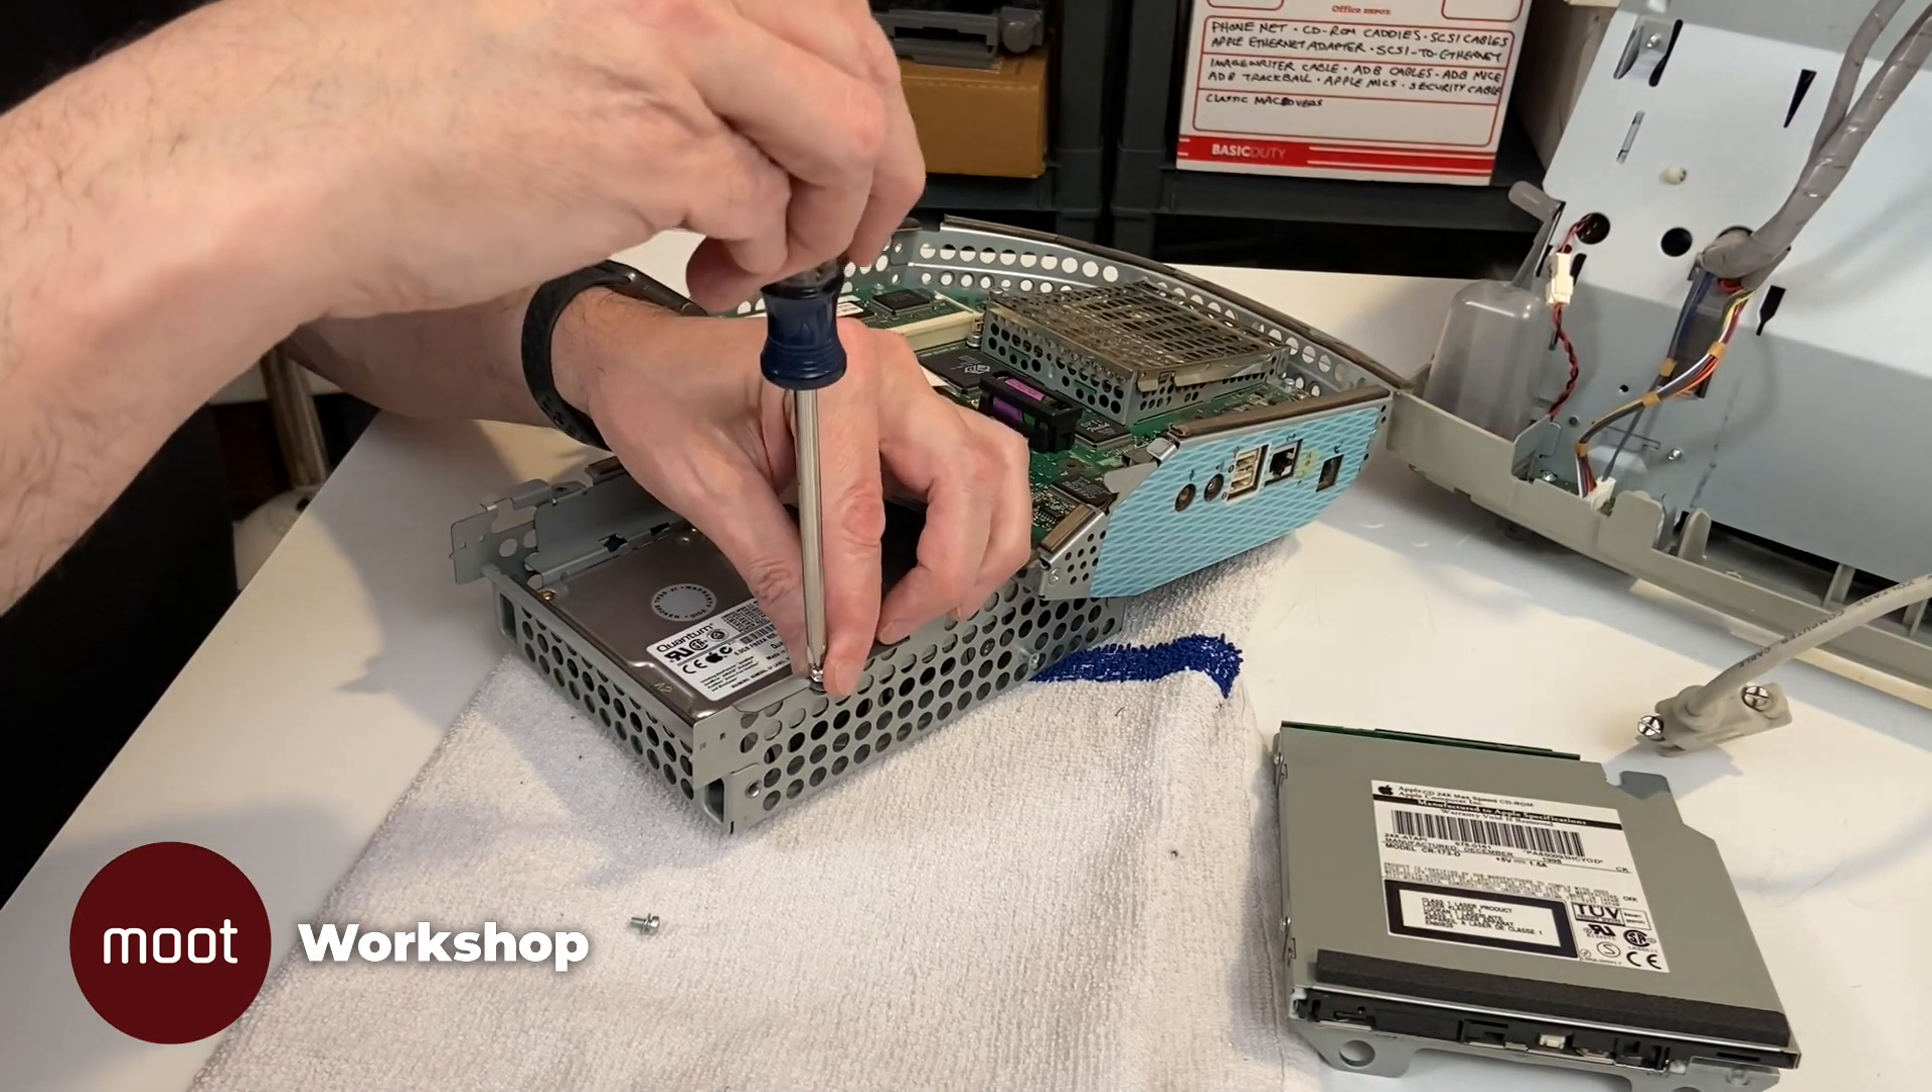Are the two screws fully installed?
No.